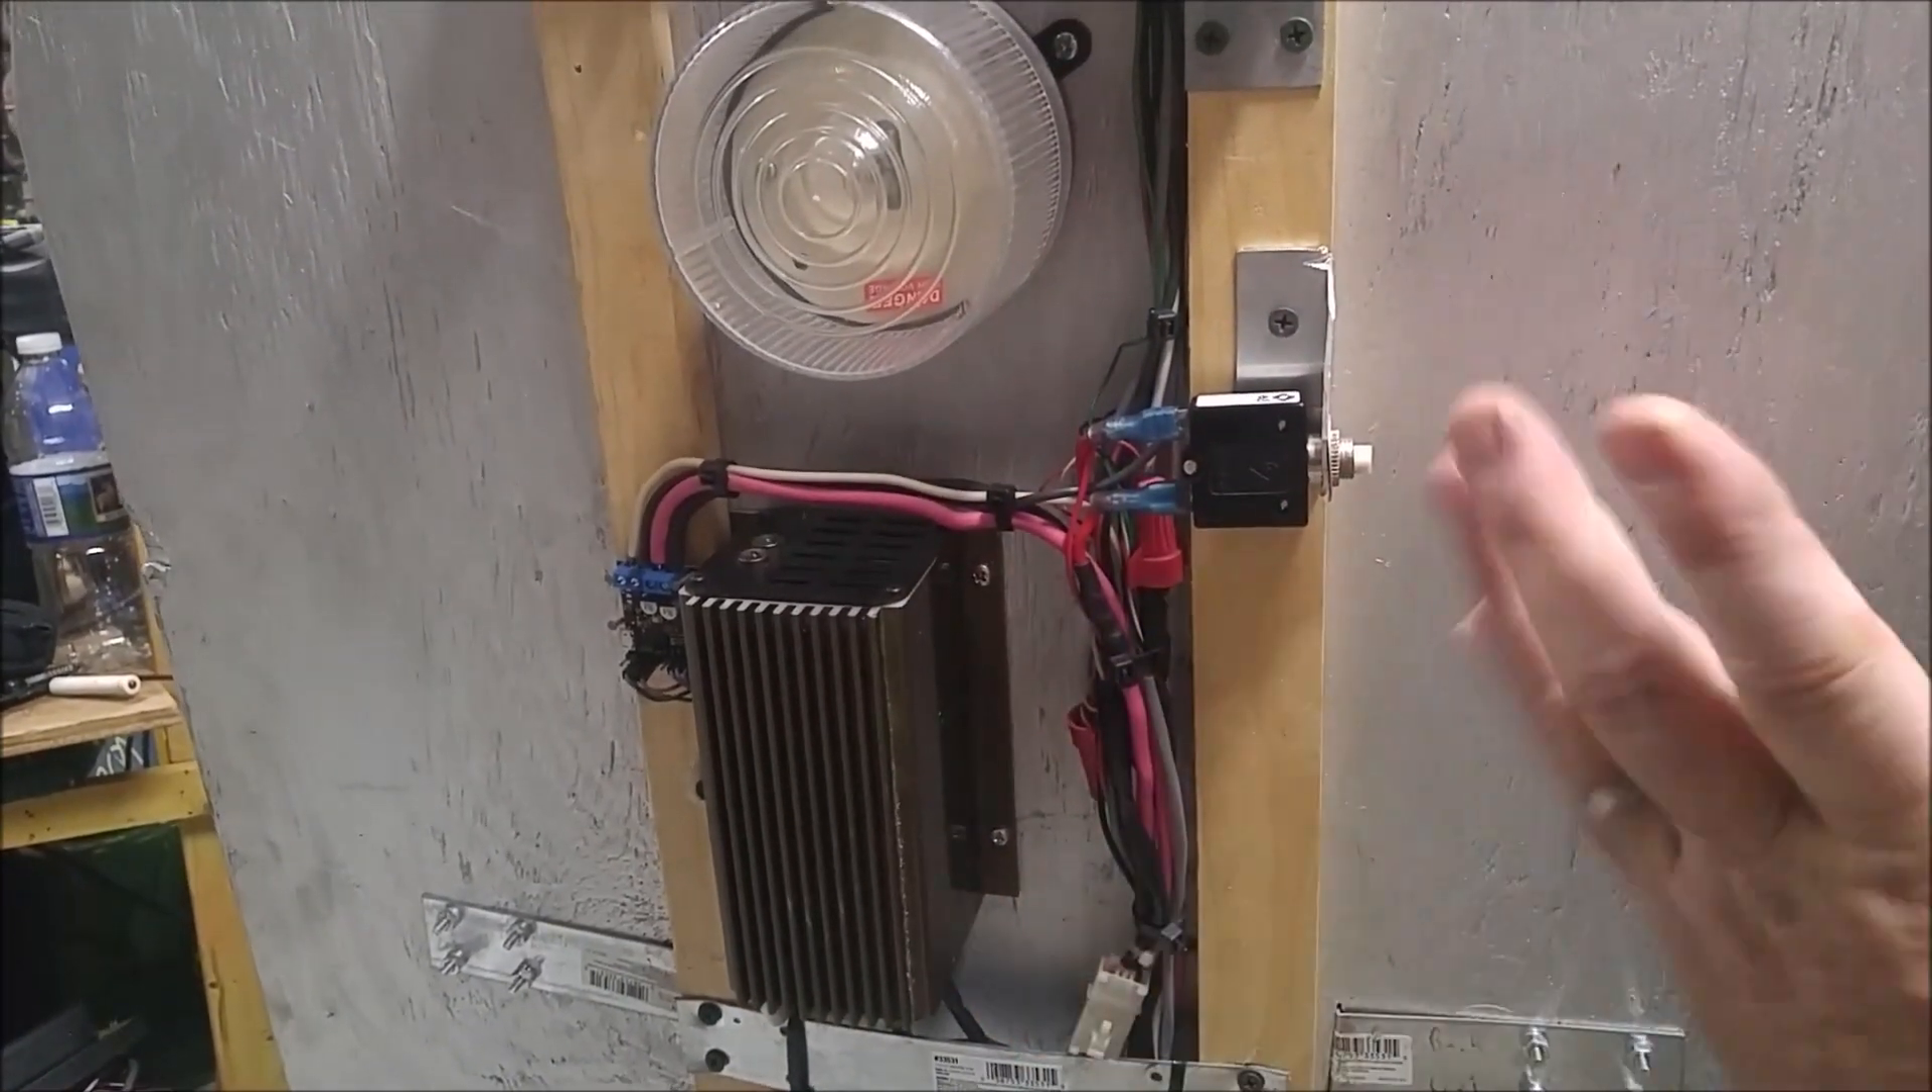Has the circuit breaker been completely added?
Yes.